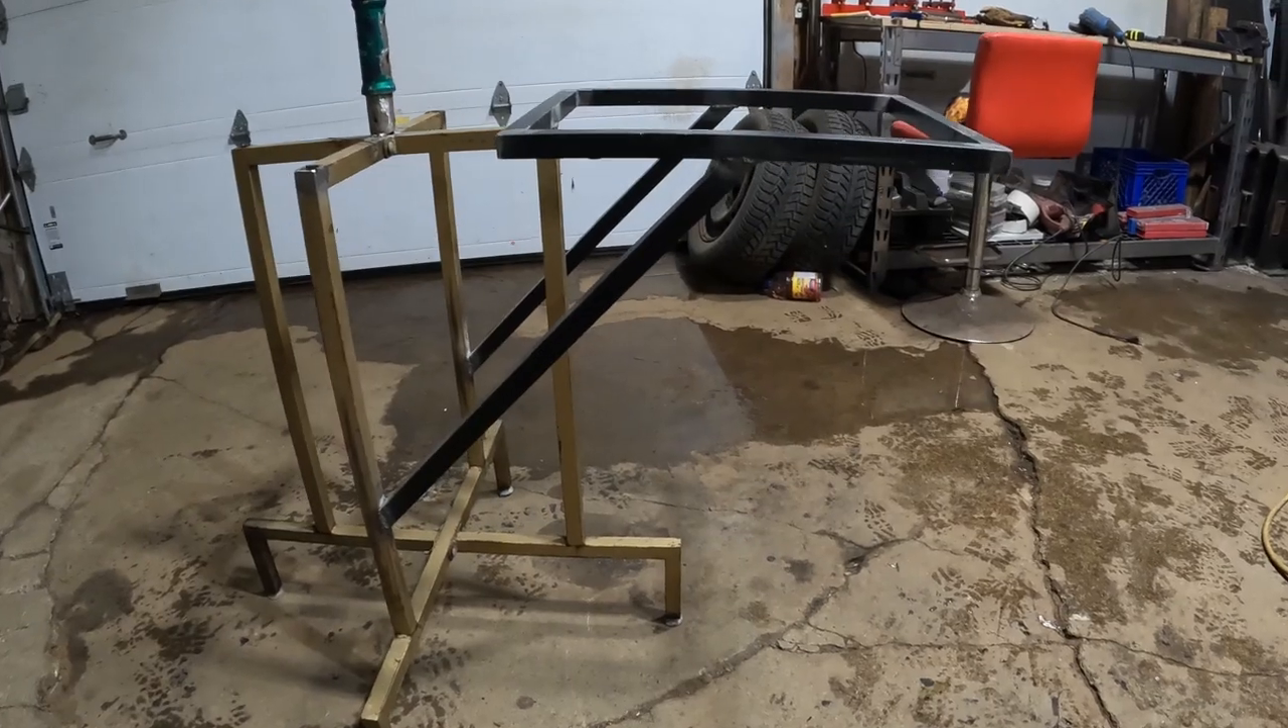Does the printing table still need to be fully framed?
No.